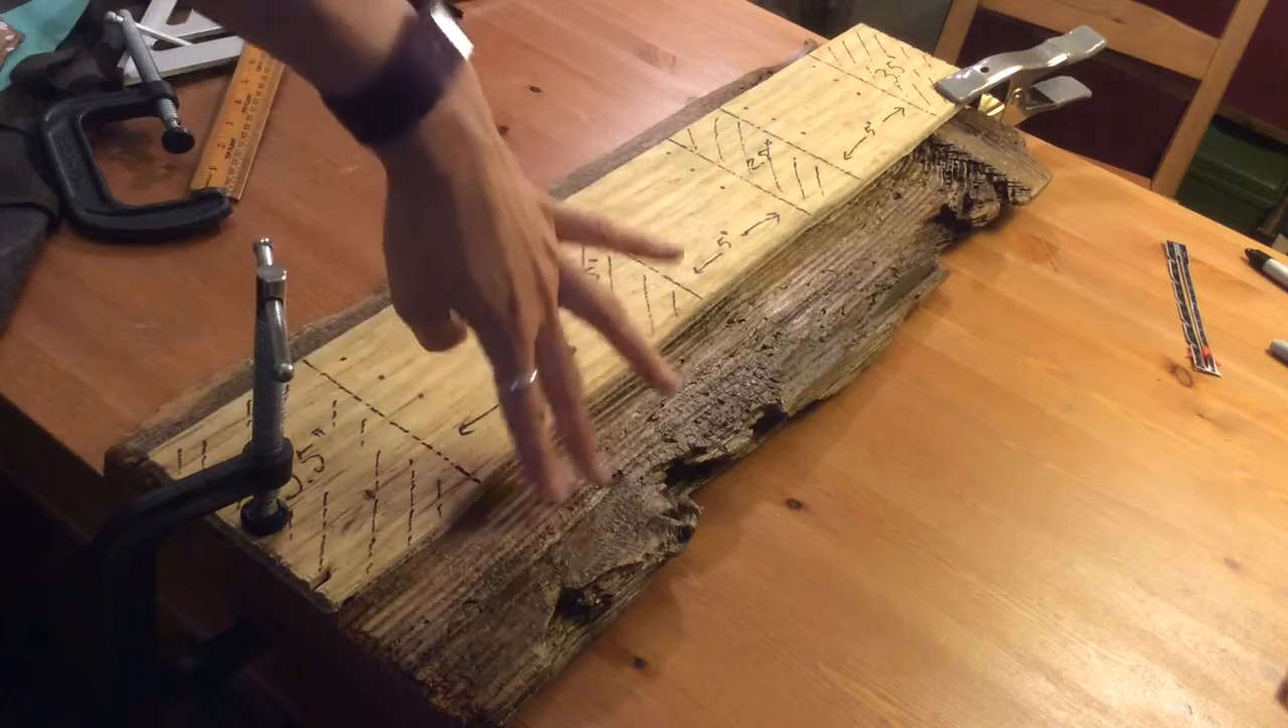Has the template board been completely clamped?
Yes.